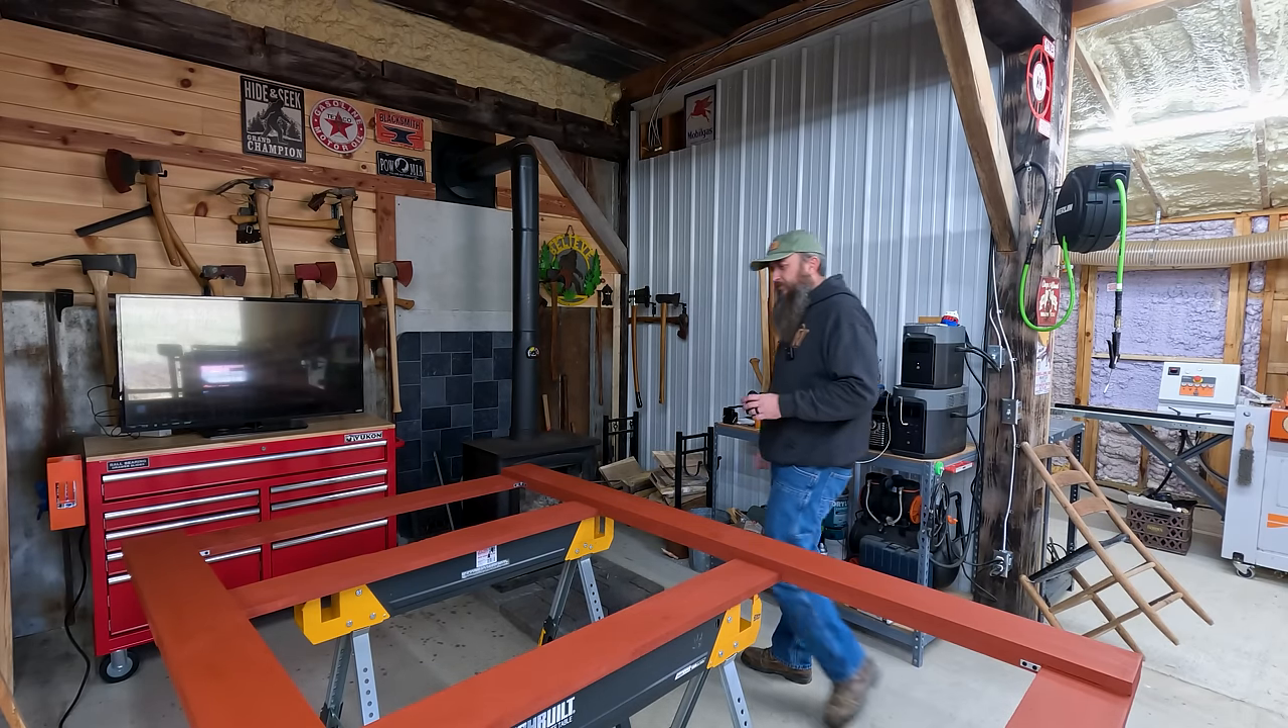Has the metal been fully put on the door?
No.